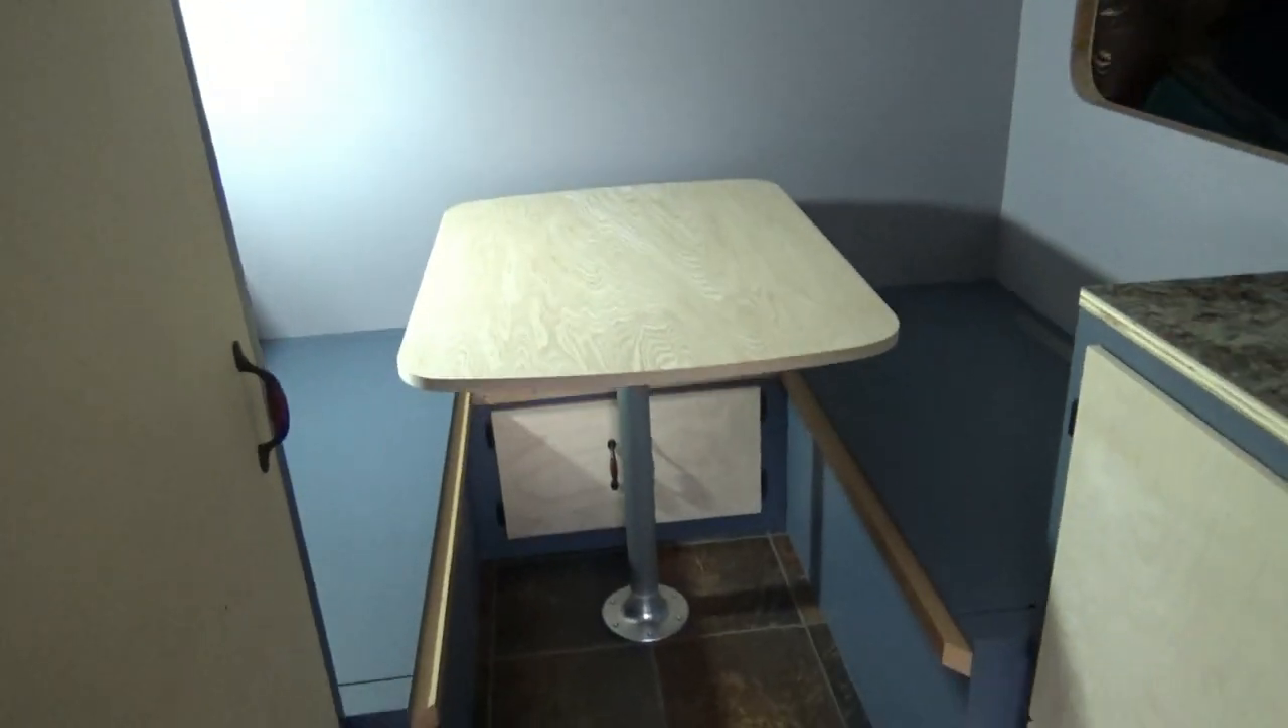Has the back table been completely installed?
Yes.